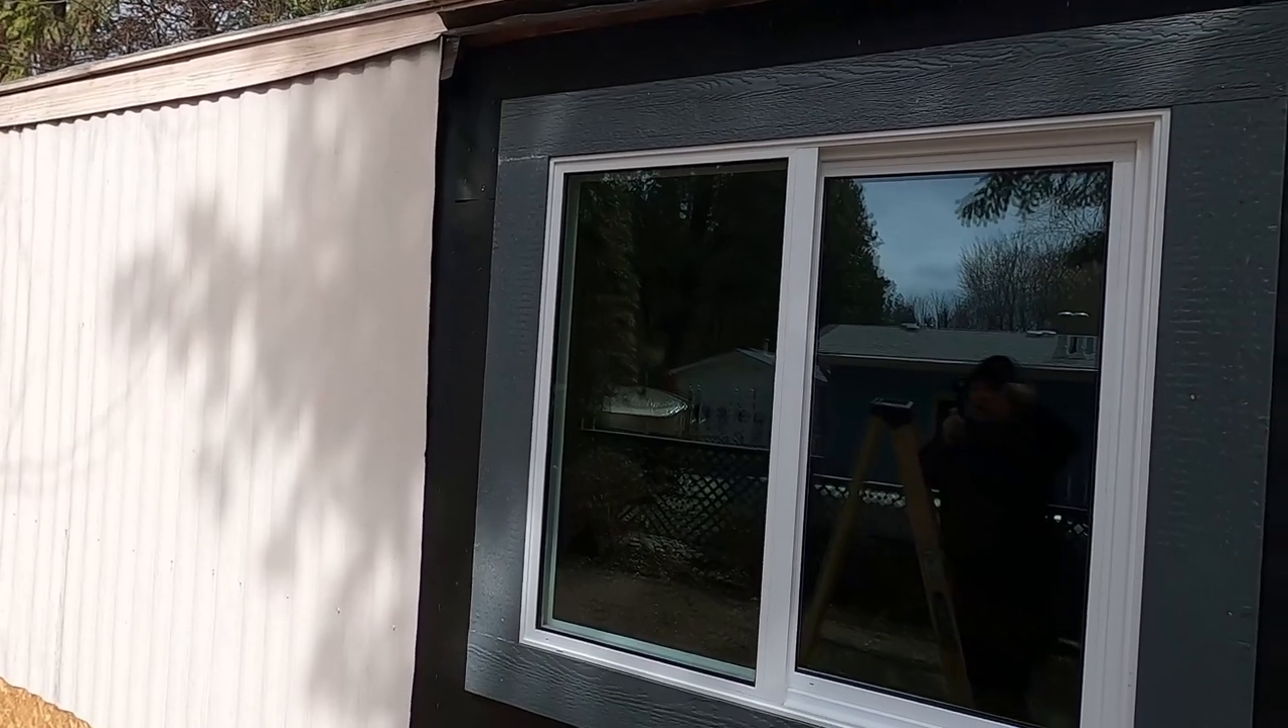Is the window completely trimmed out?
Yes.